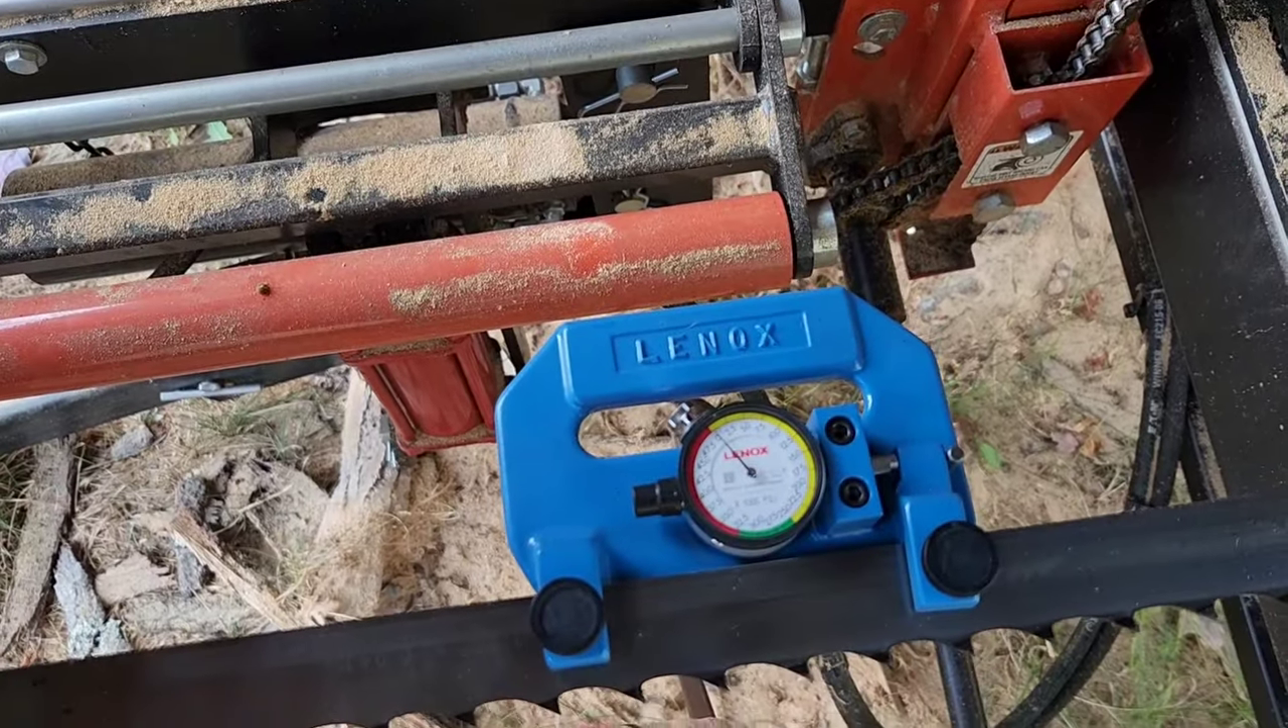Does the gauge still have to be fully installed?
No.